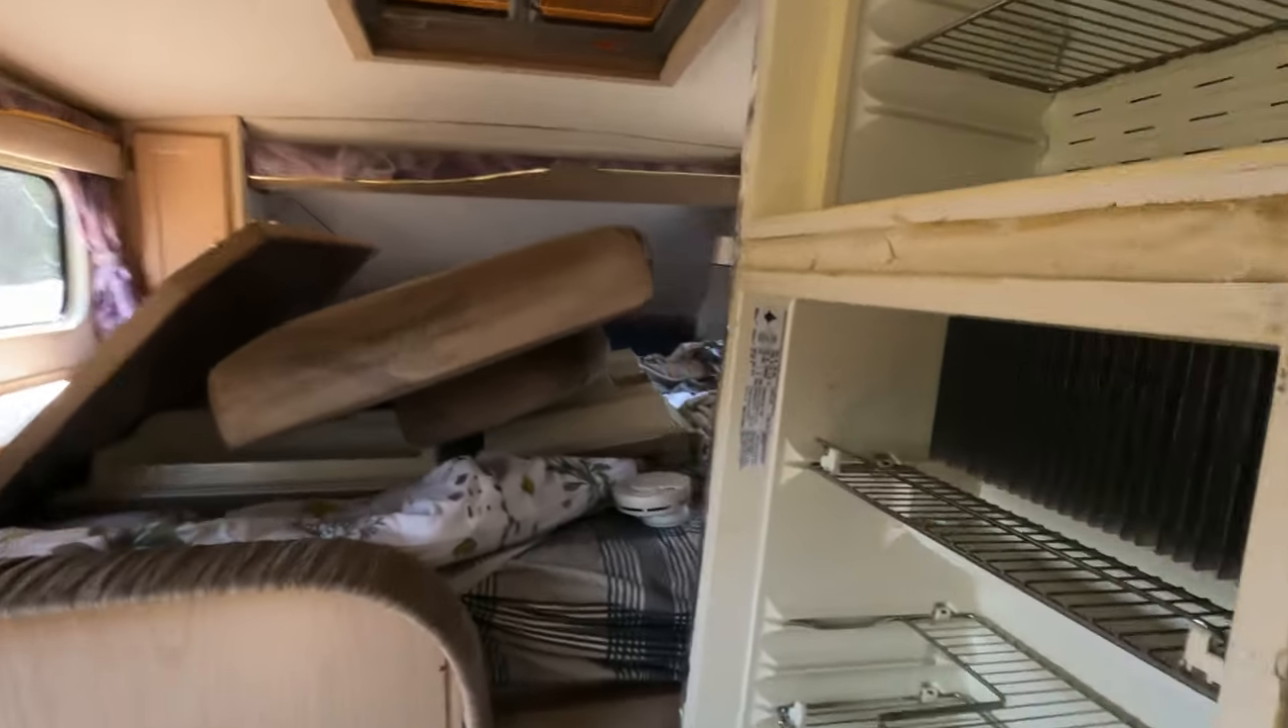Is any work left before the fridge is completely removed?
Yes.